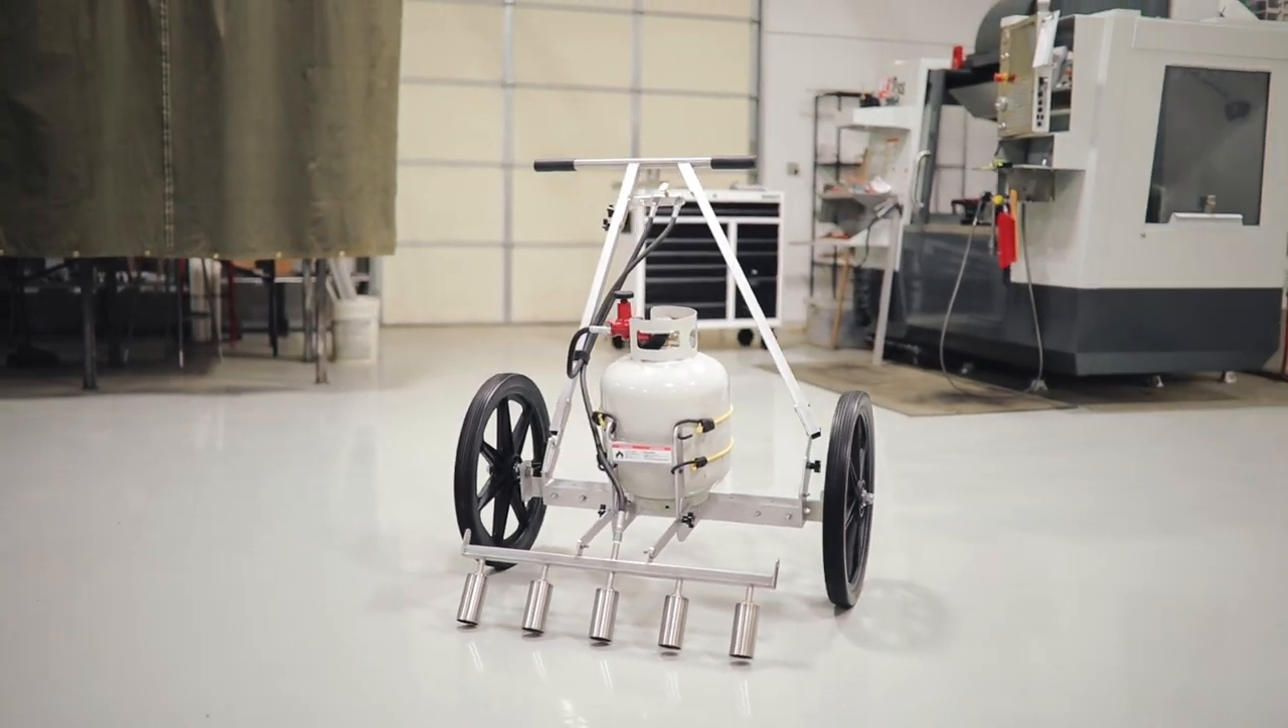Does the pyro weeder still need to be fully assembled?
No.